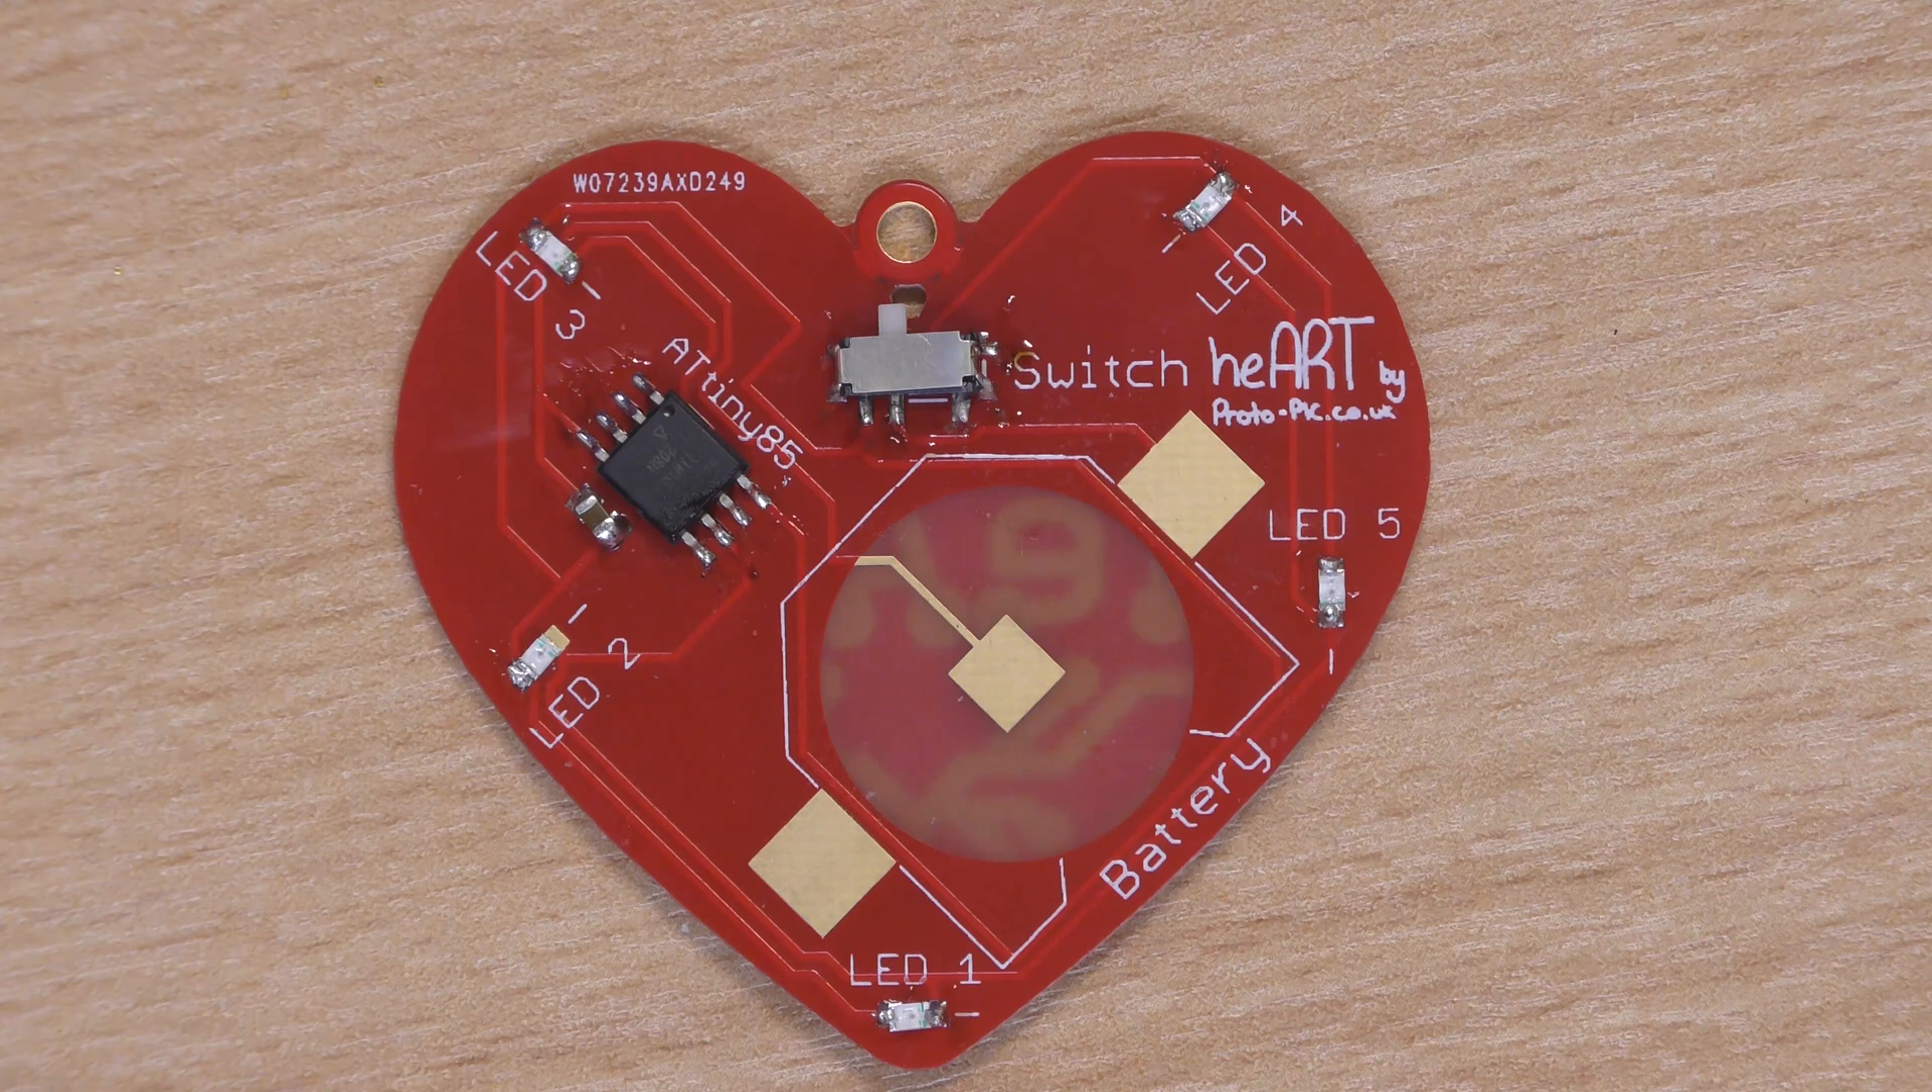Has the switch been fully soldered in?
Yes.